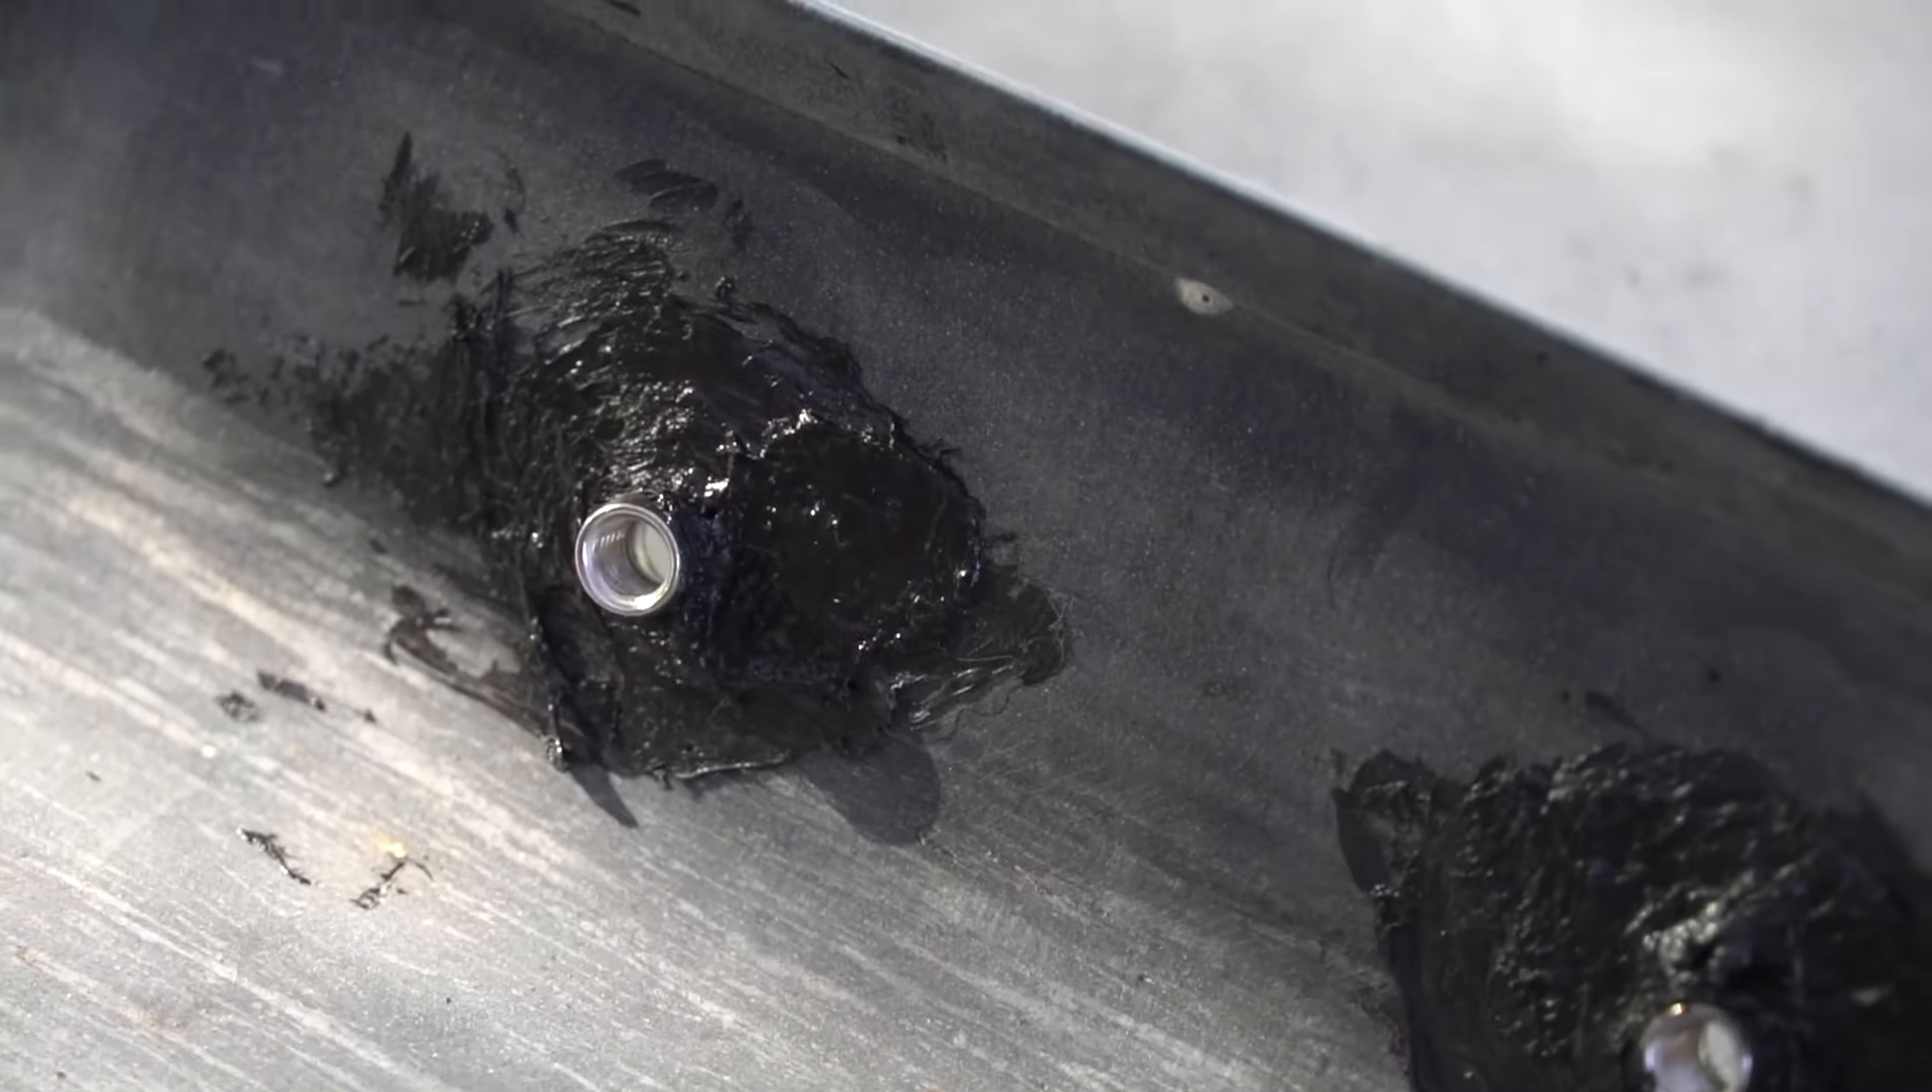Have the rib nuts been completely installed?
Yes.